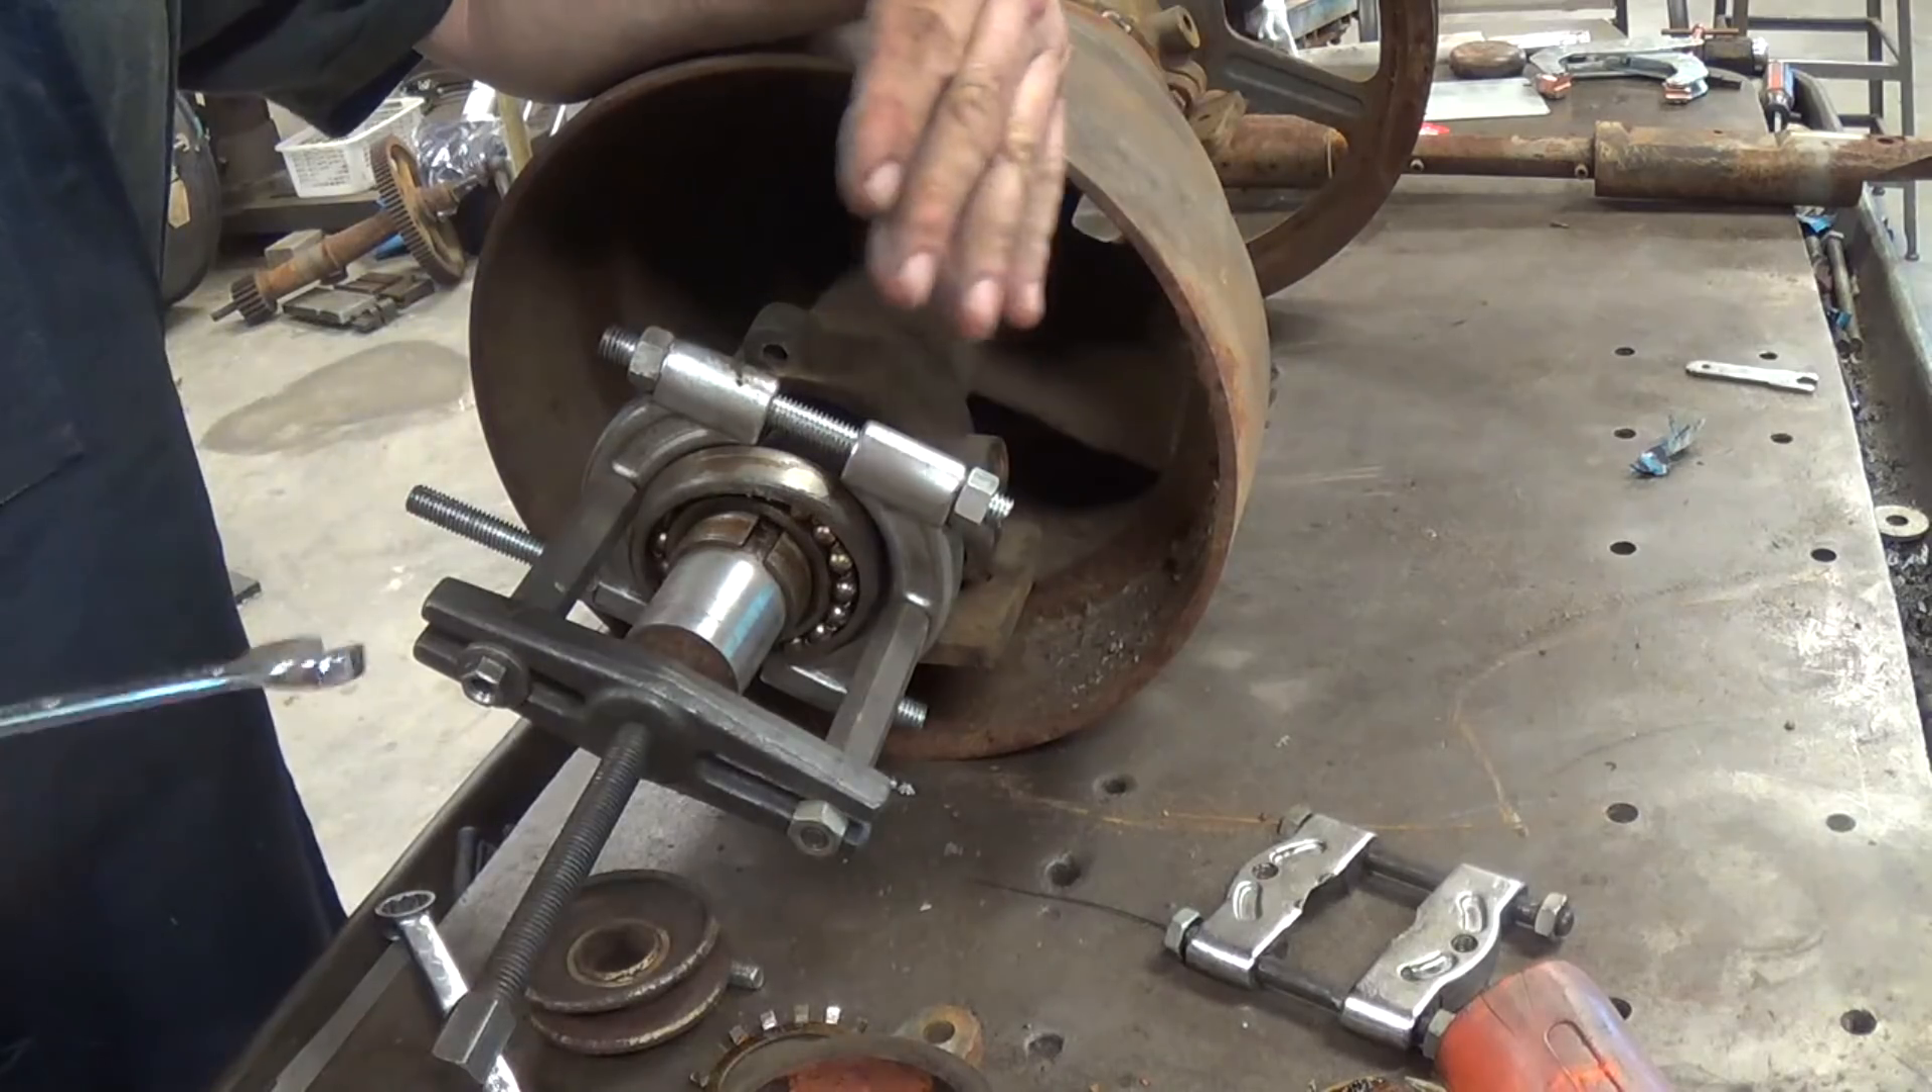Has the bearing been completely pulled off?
No.